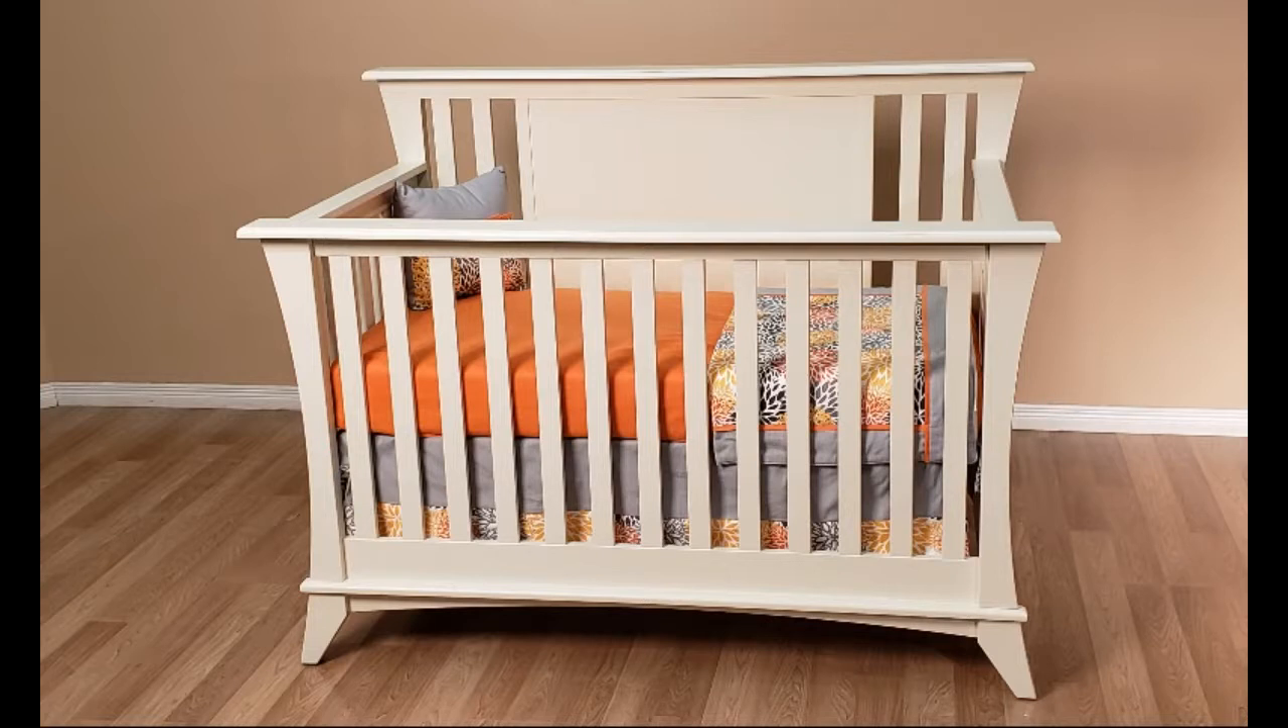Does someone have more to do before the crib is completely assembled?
No.